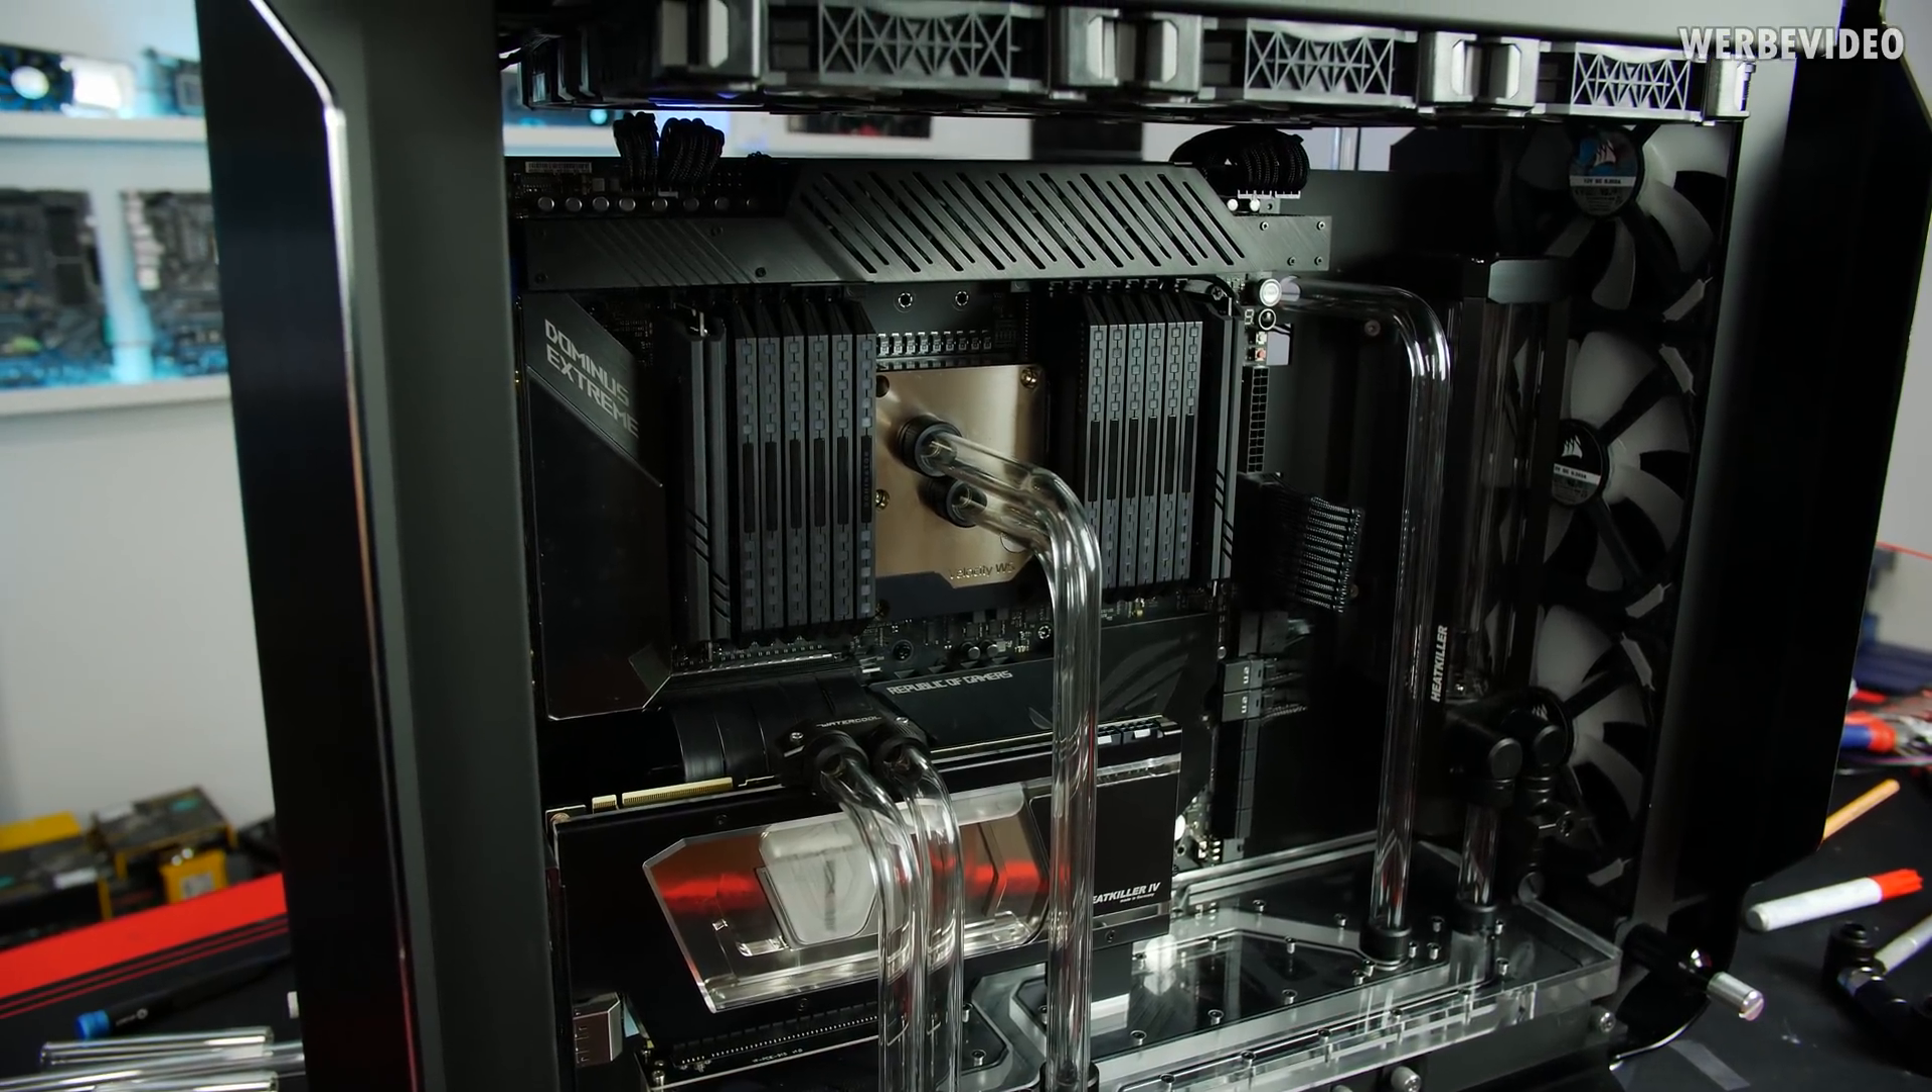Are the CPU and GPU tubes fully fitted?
Yes.